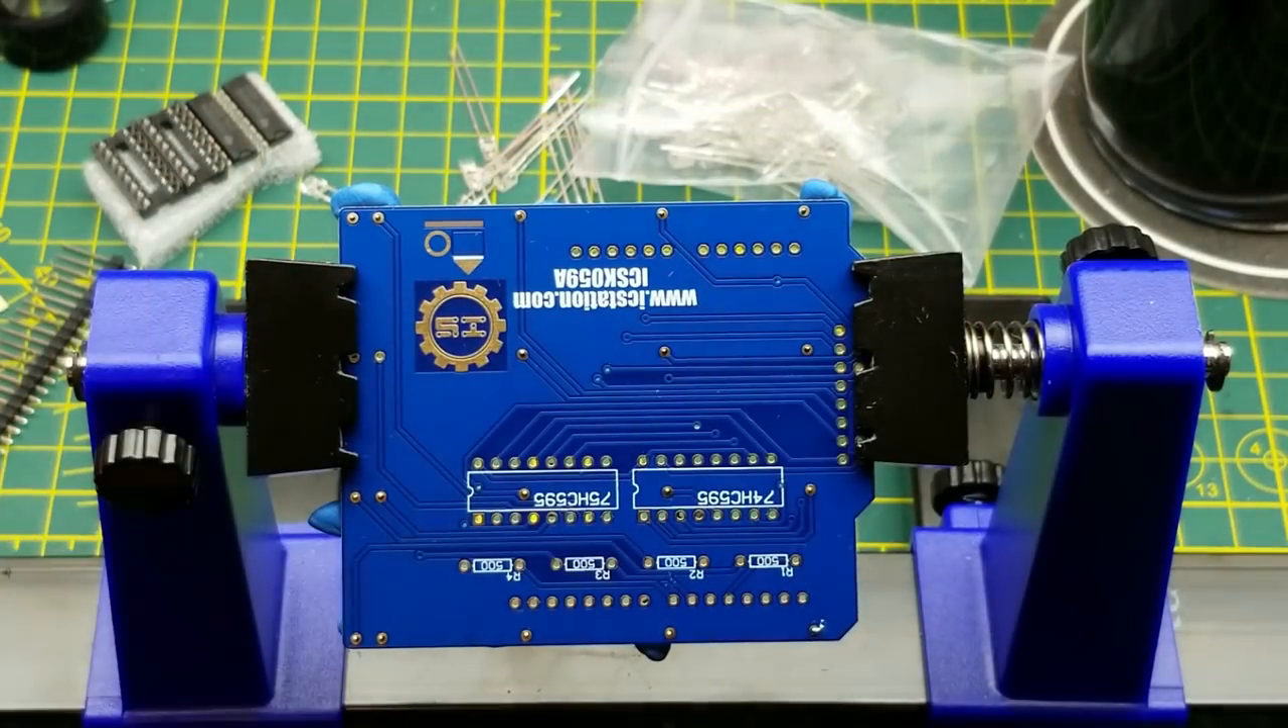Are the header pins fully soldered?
No.